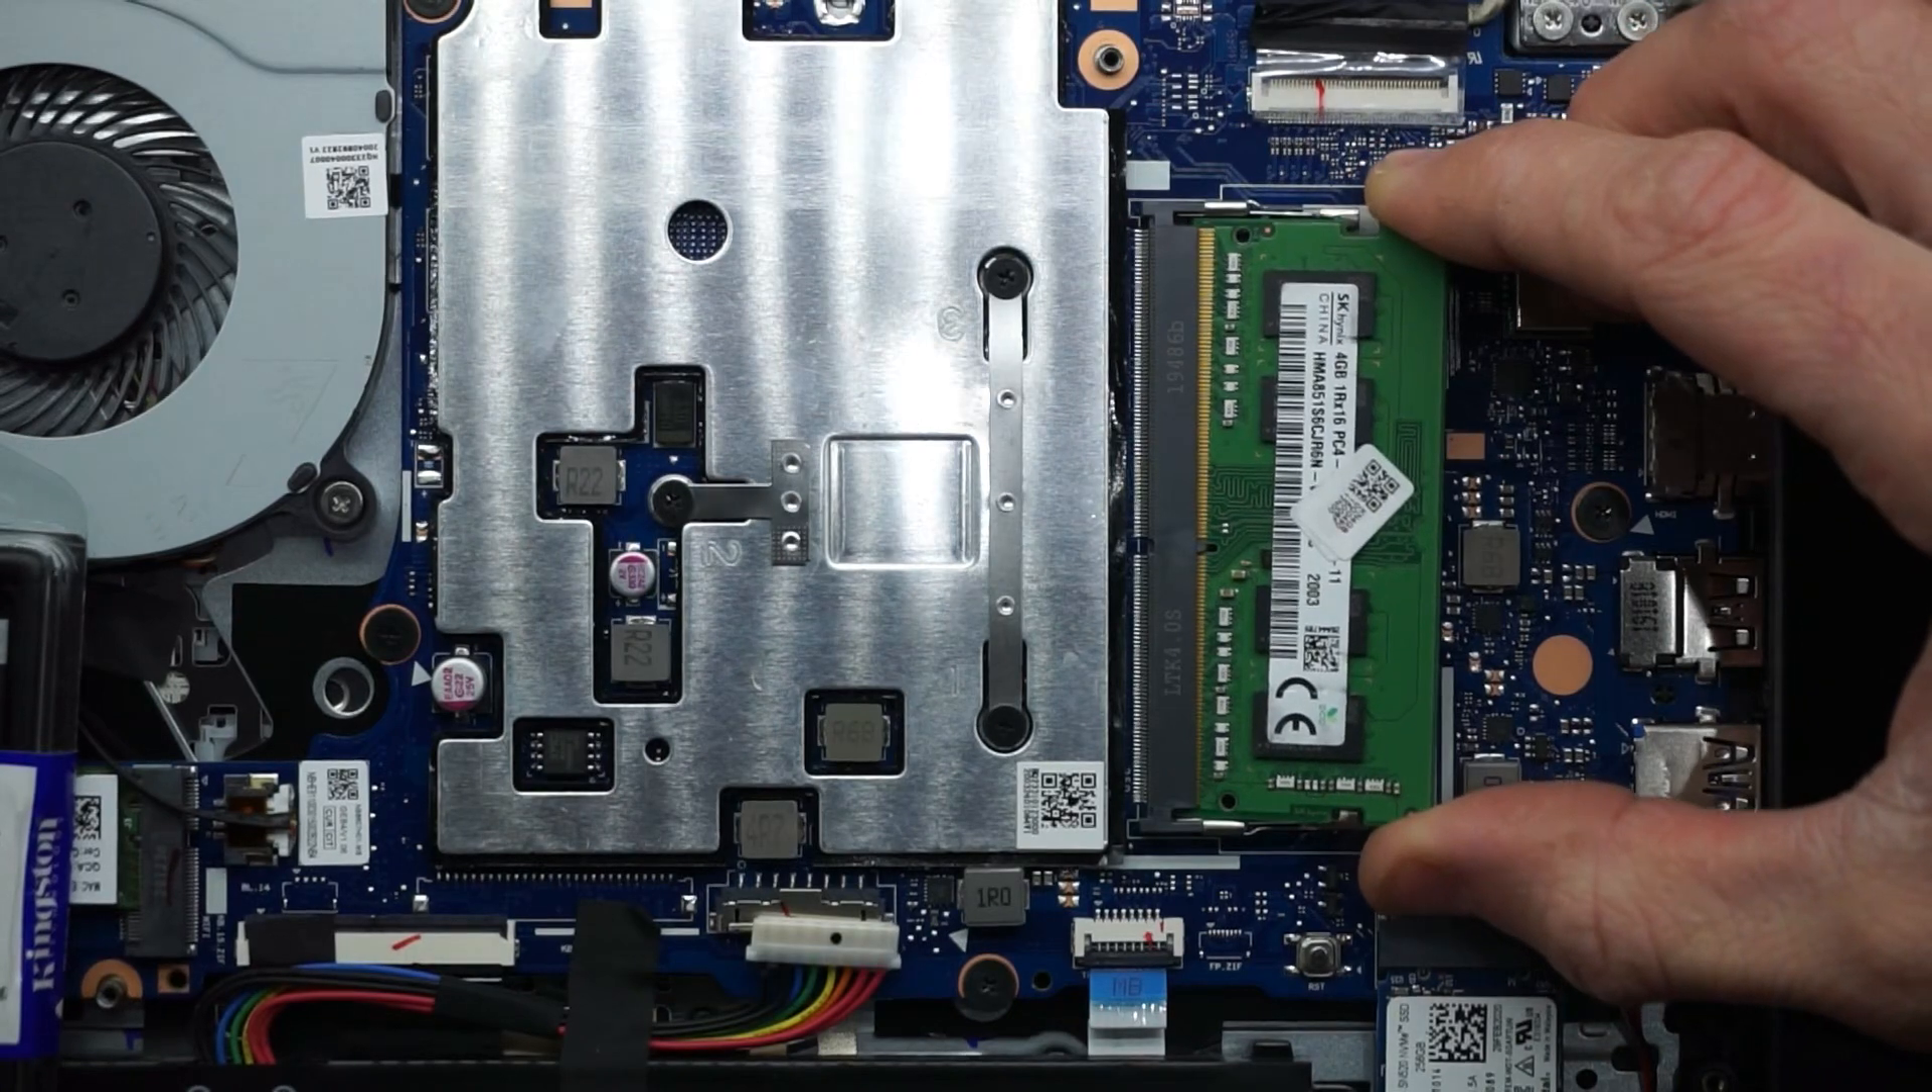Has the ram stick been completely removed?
No.